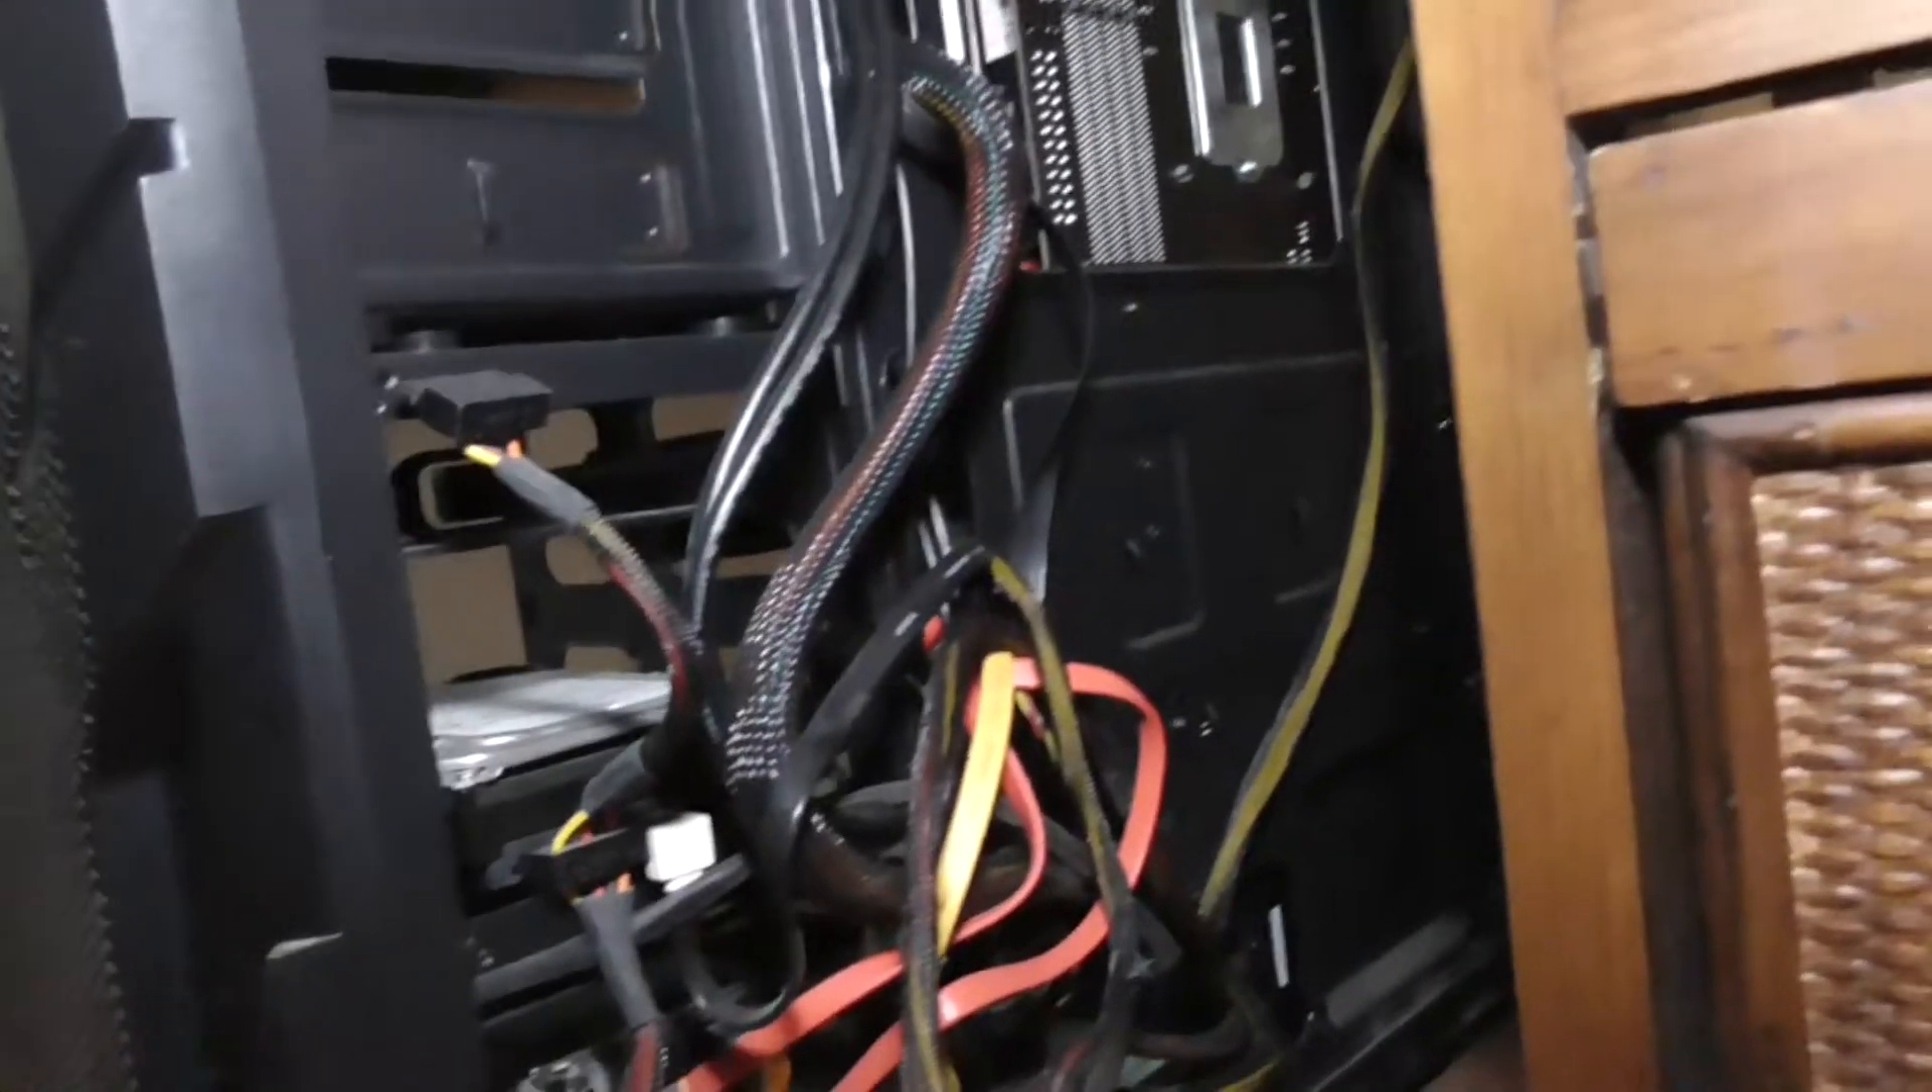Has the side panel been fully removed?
Yes.